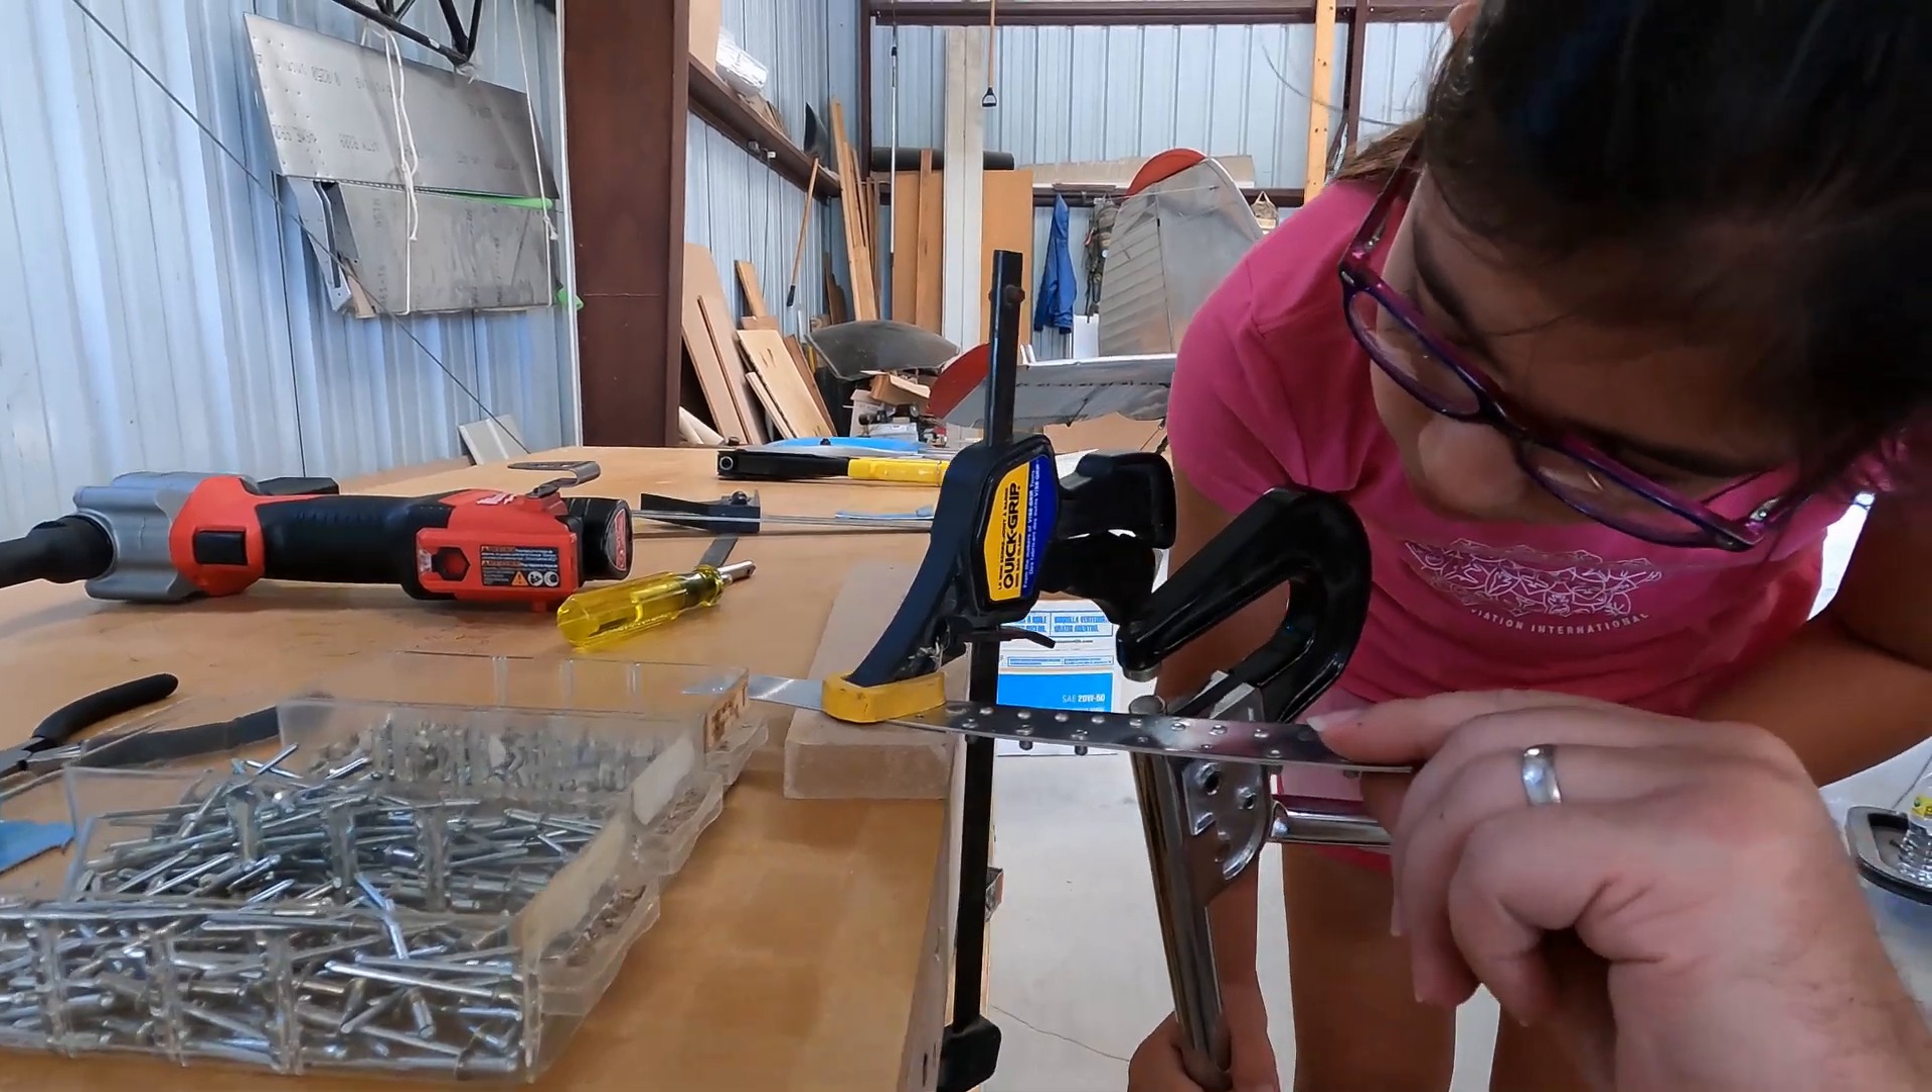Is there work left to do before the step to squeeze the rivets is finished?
Yes.